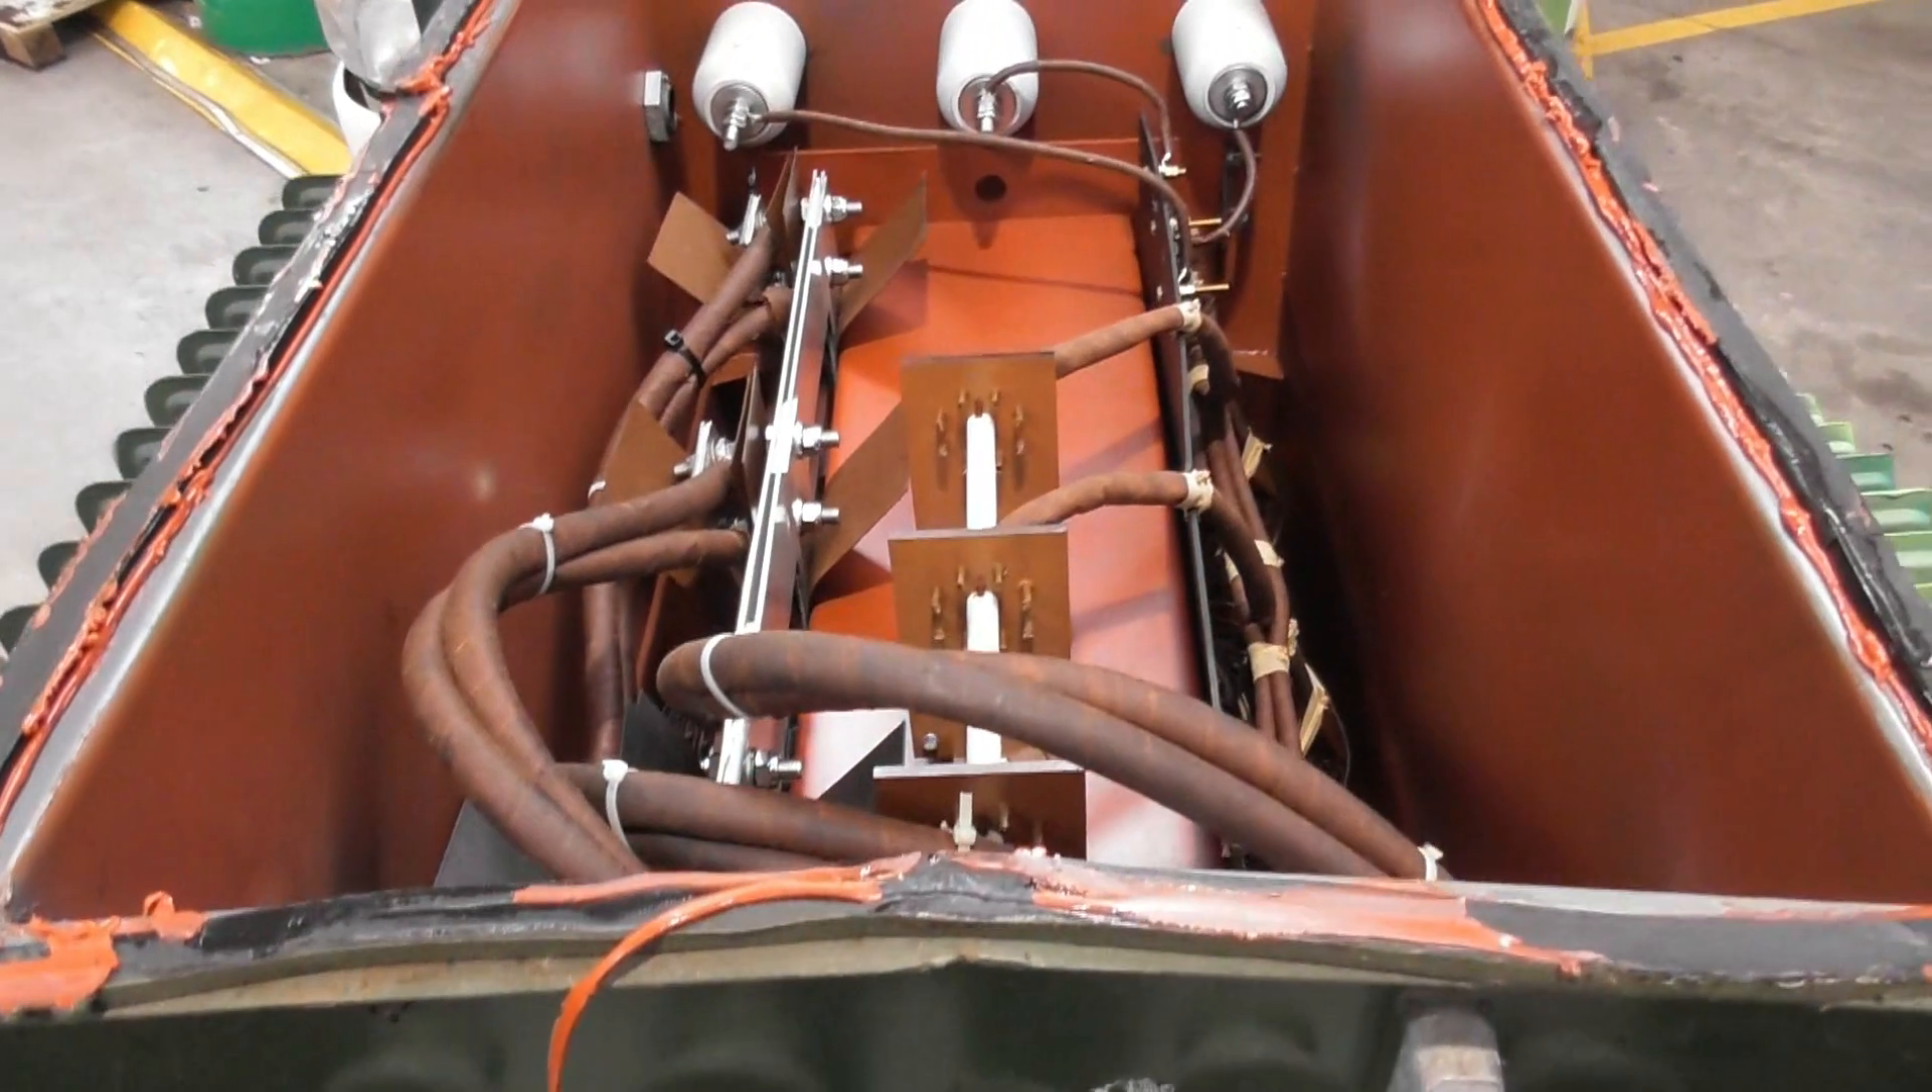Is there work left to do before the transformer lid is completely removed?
No.